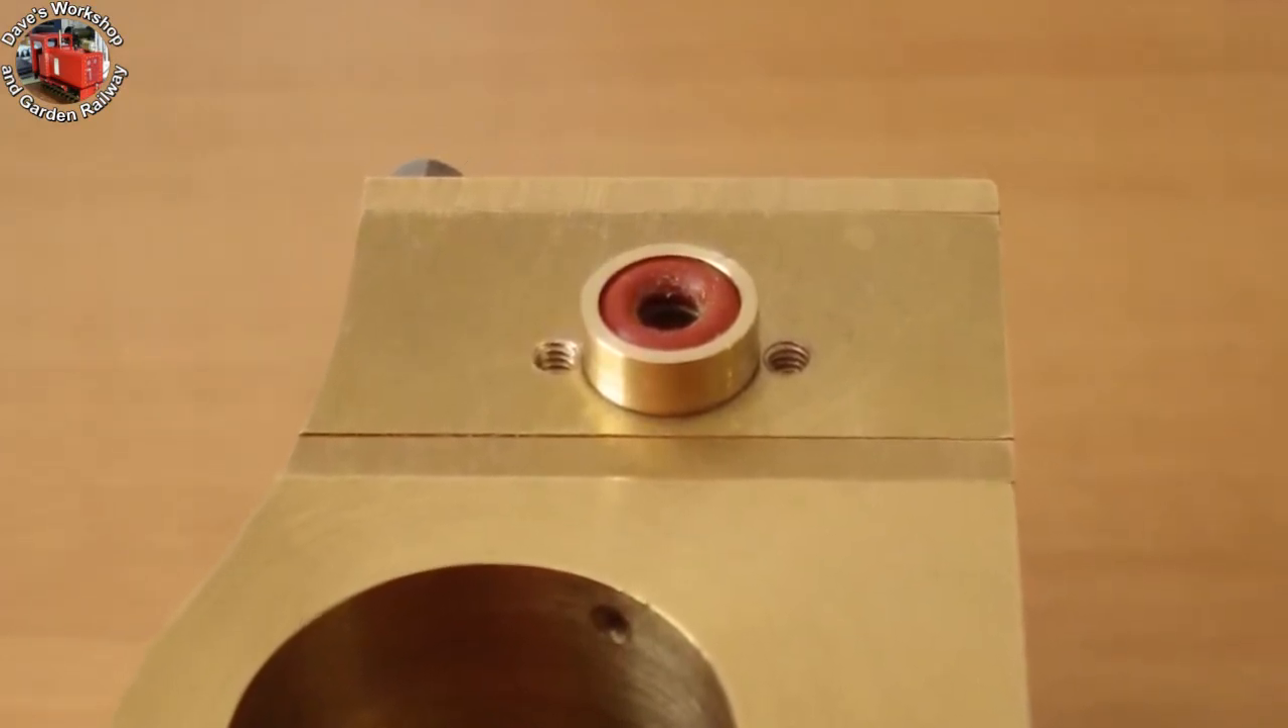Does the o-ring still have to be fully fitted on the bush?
No.